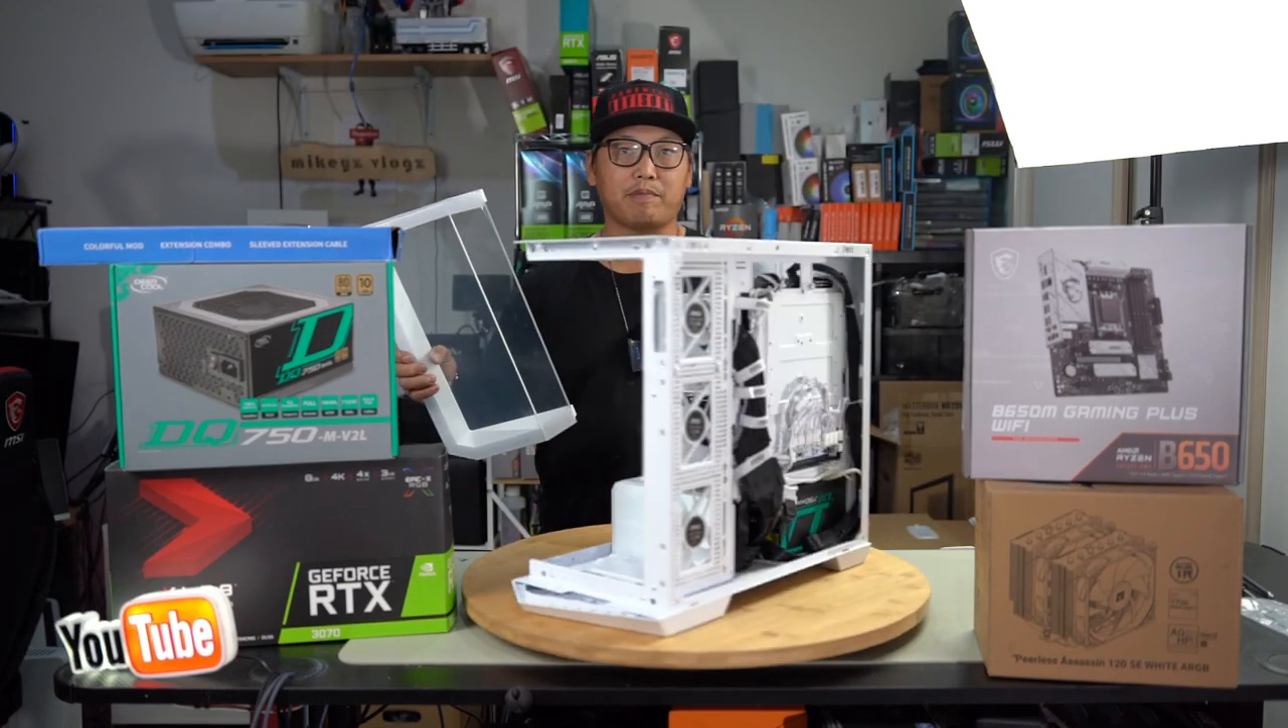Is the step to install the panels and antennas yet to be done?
Yes.